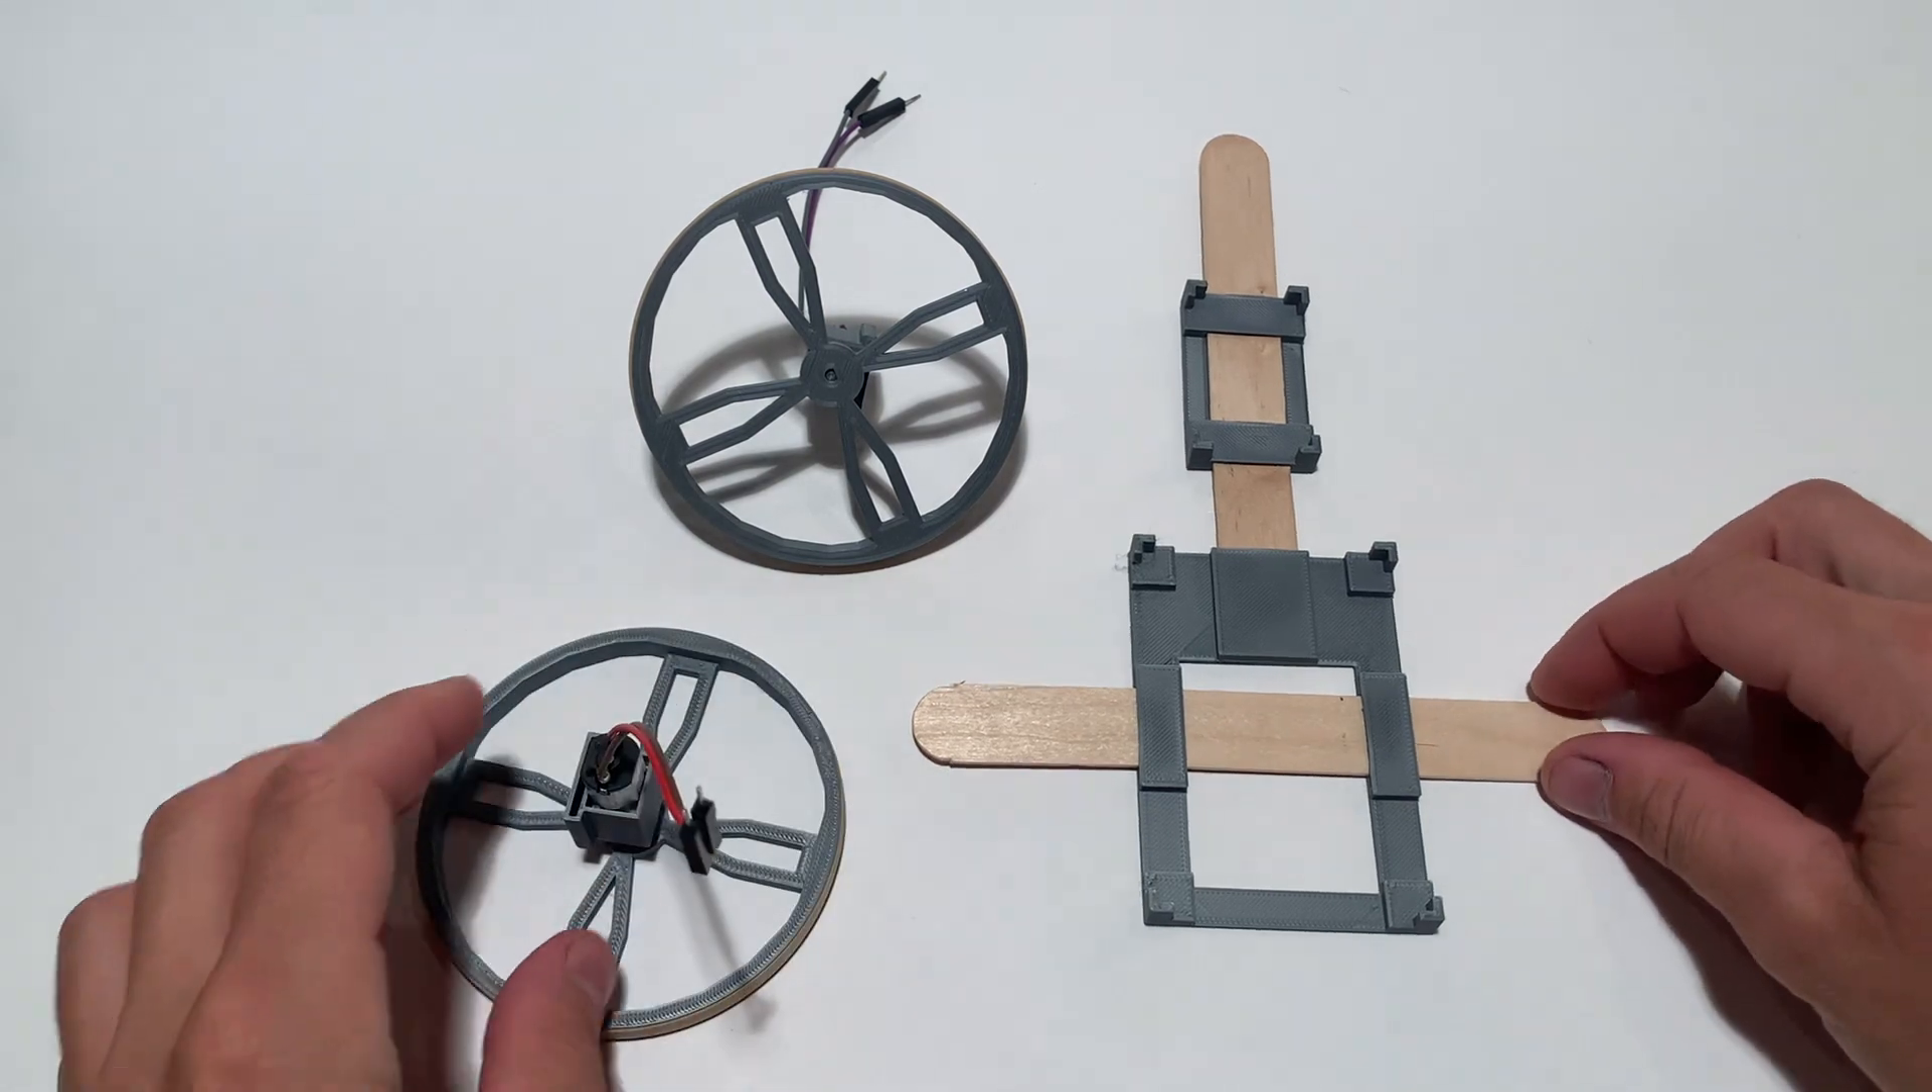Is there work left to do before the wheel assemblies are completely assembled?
No.